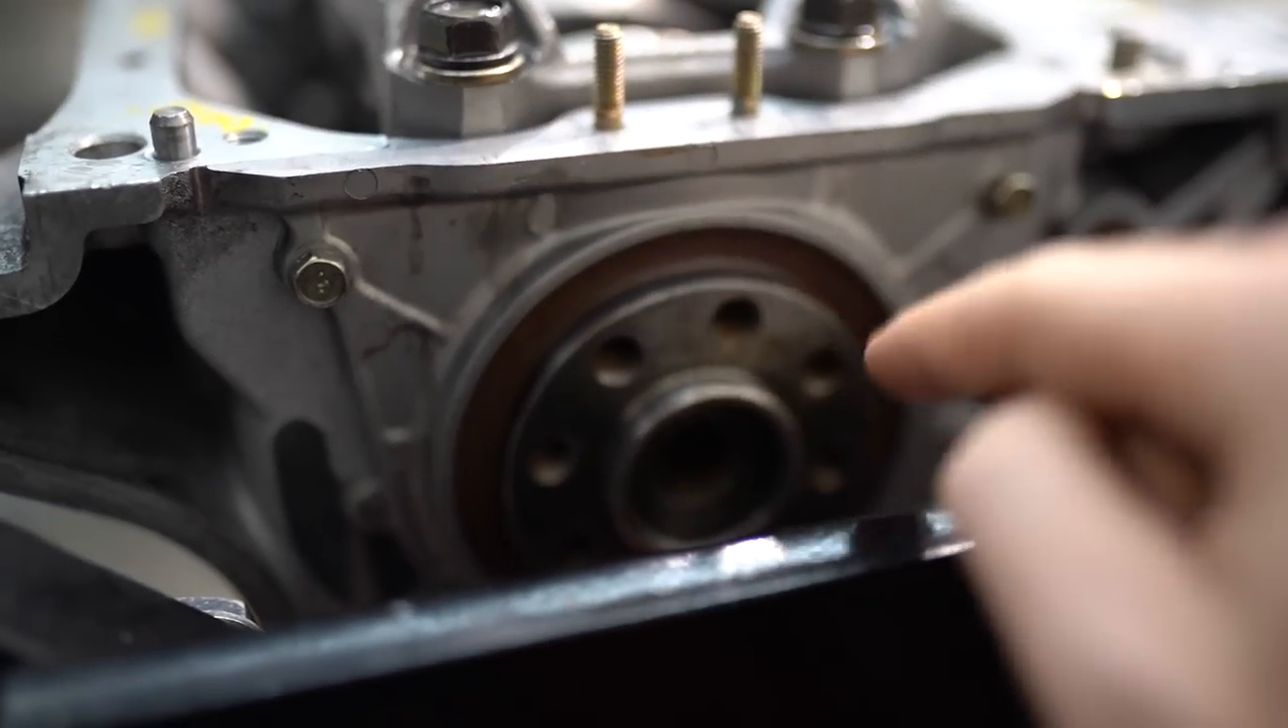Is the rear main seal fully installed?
Yes.